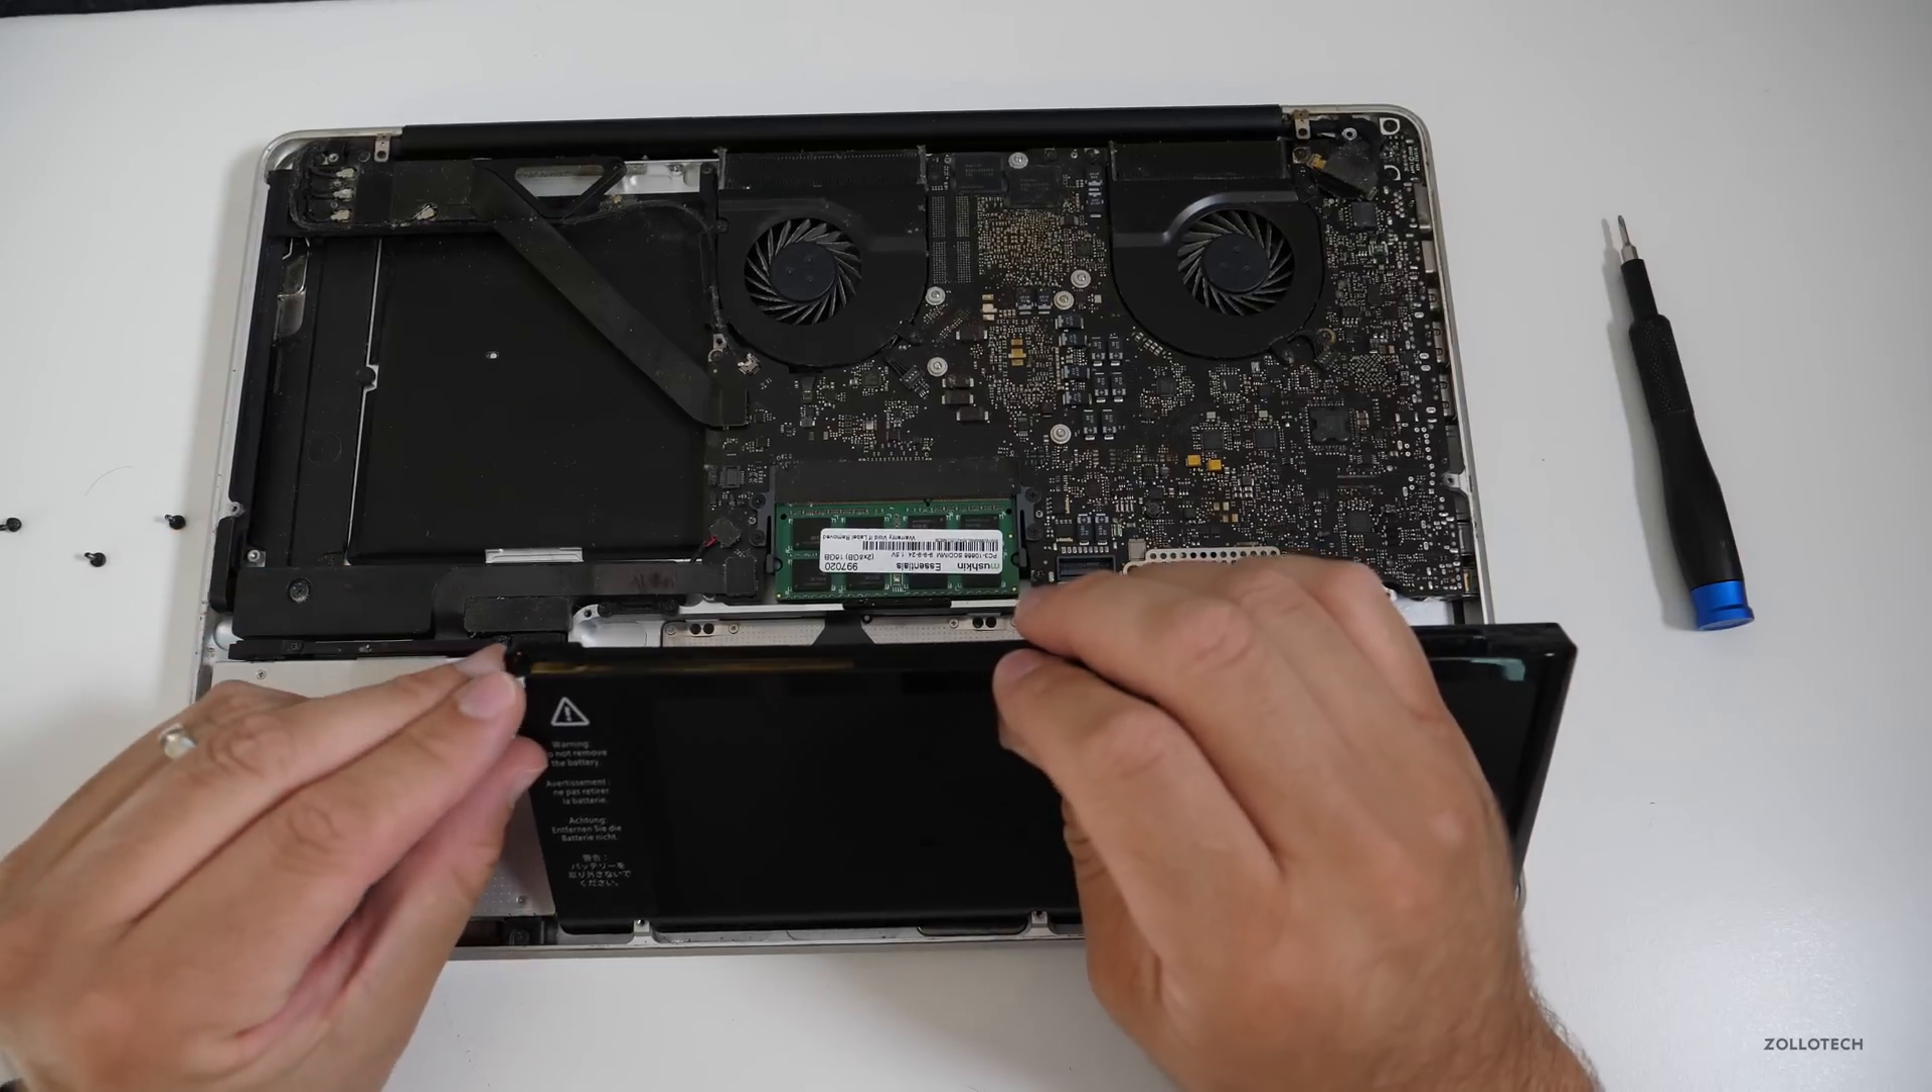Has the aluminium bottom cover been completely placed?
No.